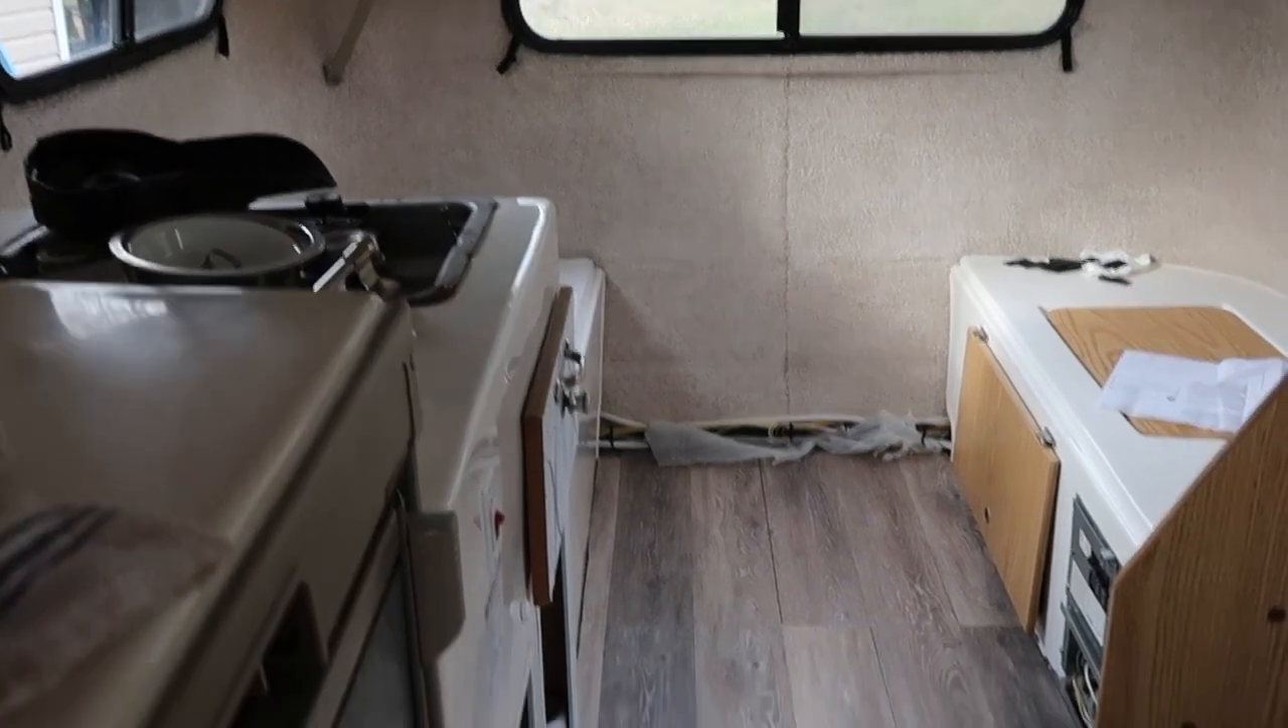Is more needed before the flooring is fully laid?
No.